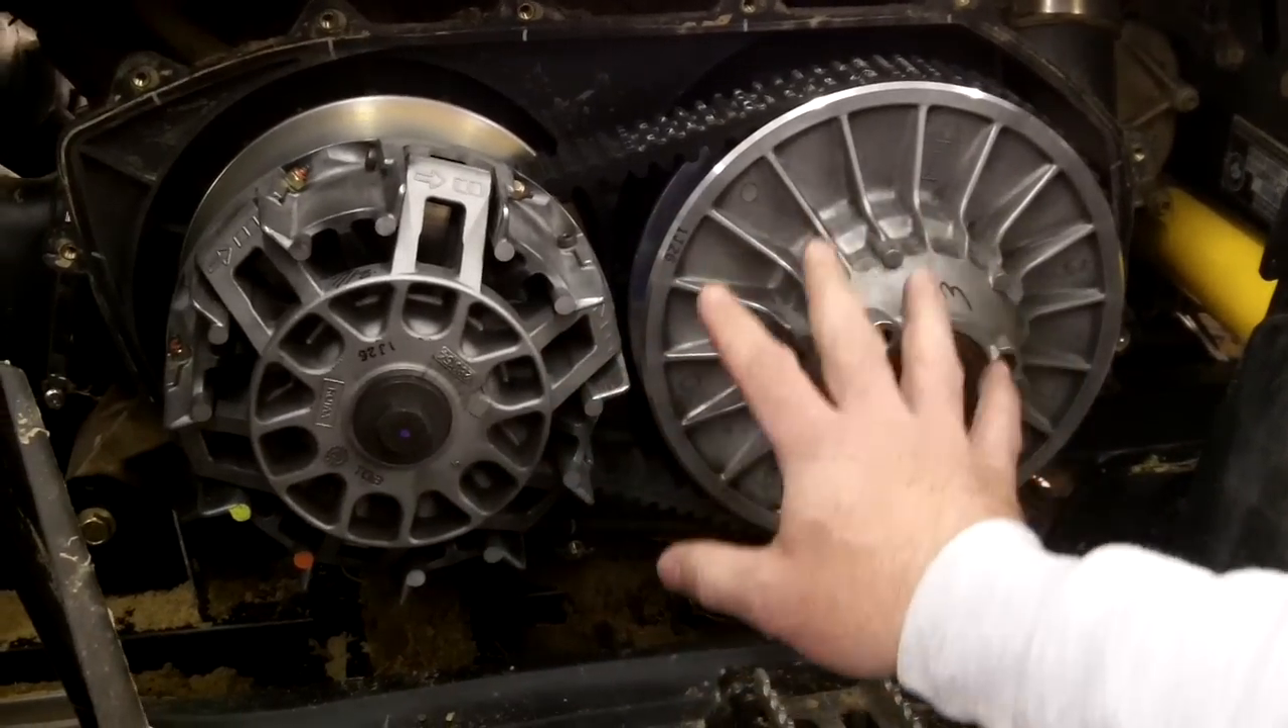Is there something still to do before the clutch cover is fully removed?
No.